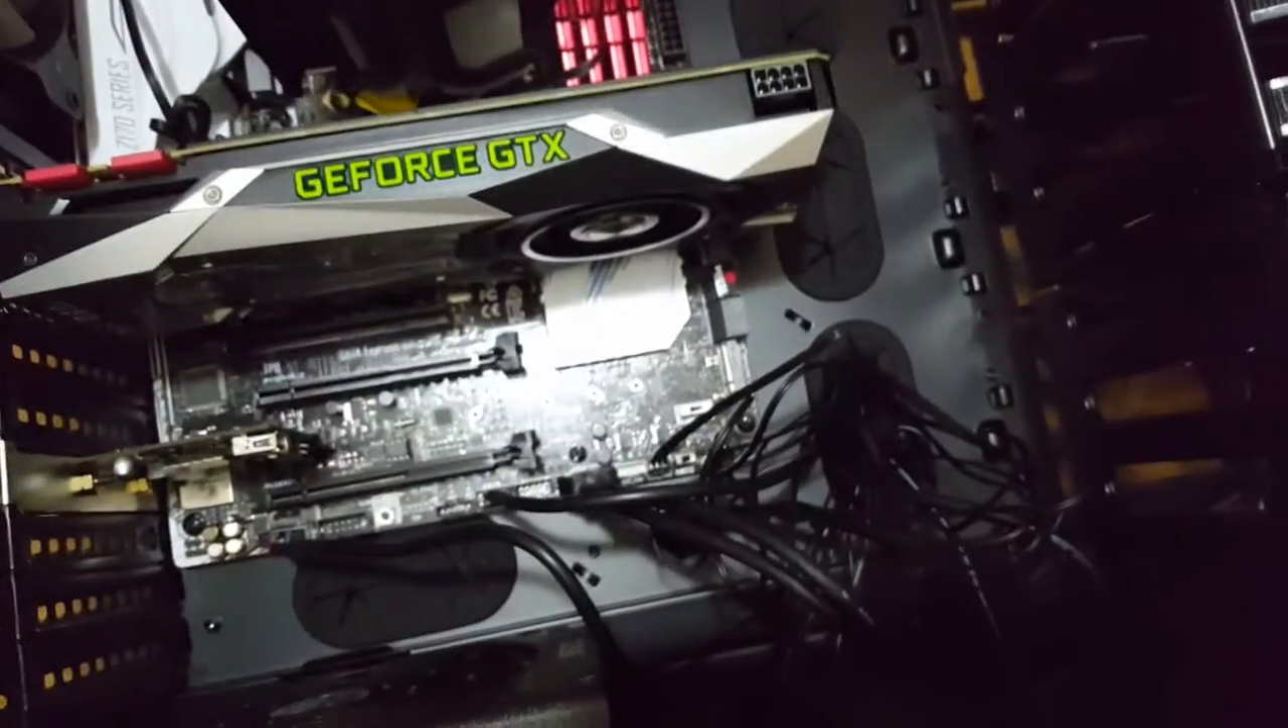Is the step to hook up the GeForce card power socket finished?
No.